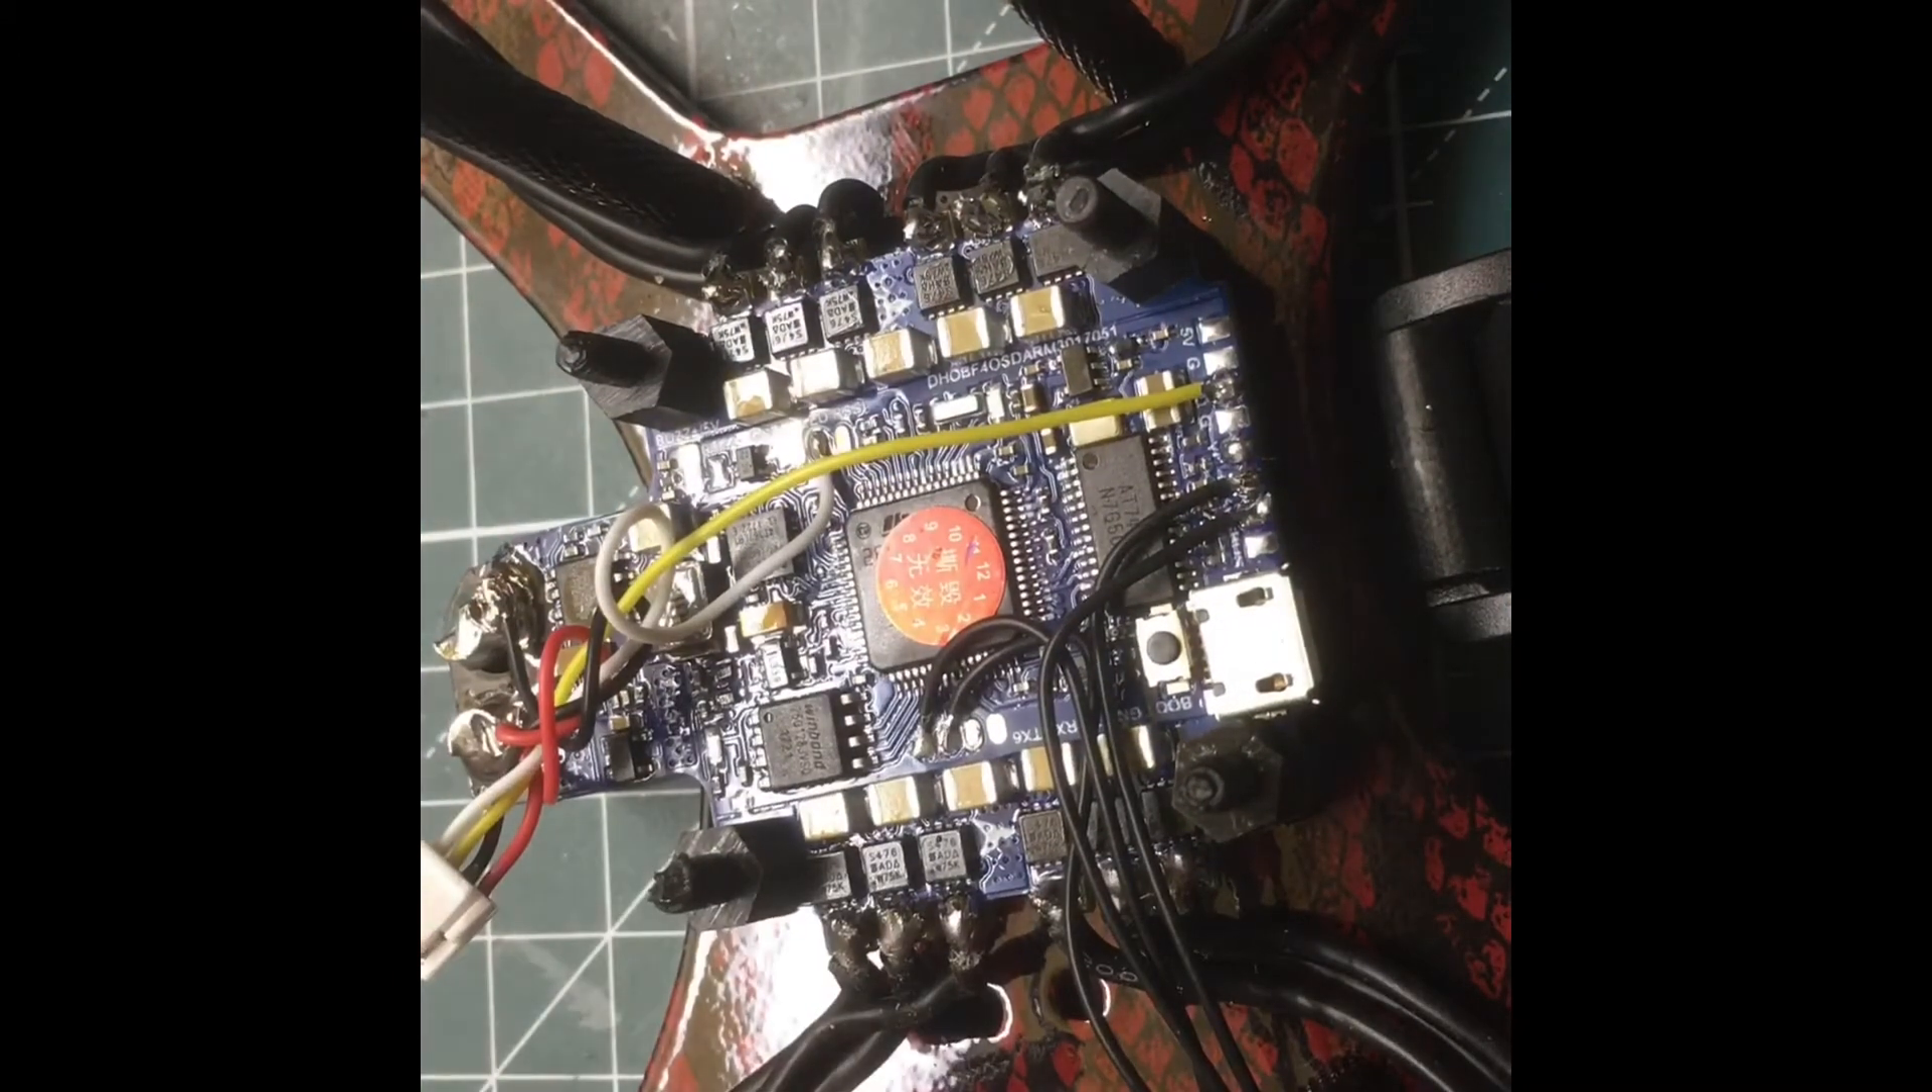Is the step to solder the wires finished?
Yes.